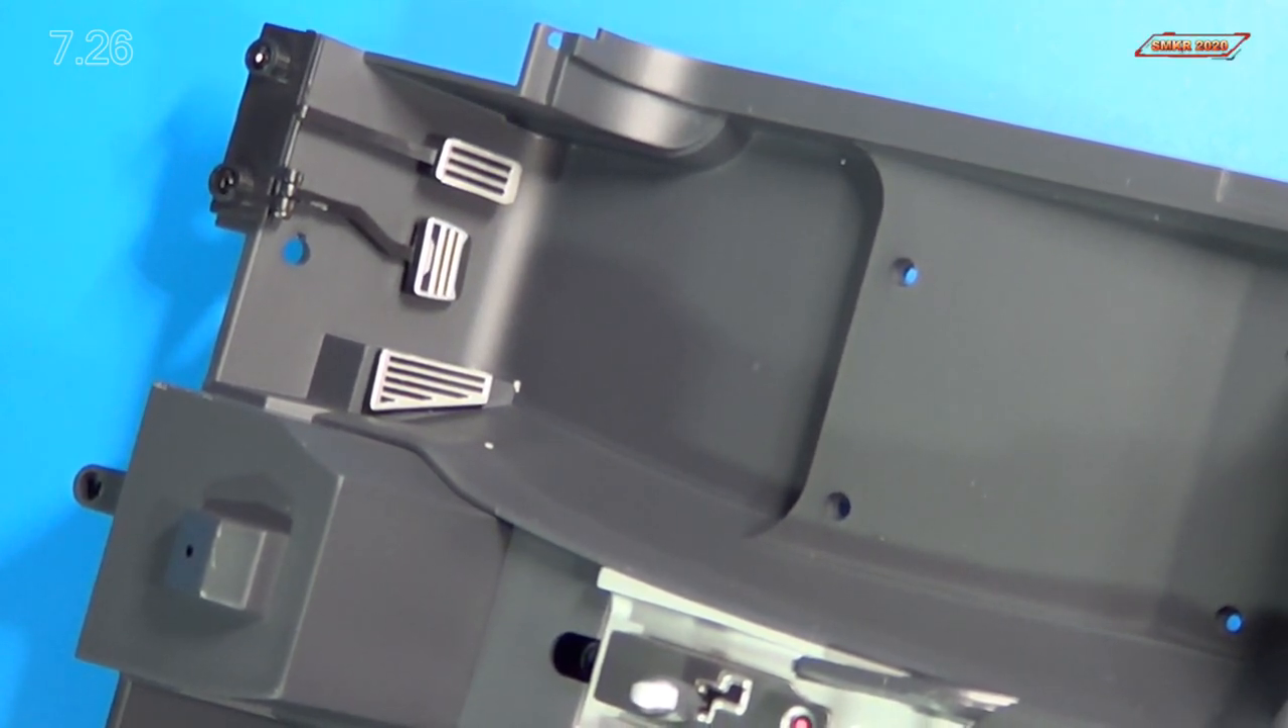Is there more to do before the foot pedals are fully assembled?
No.